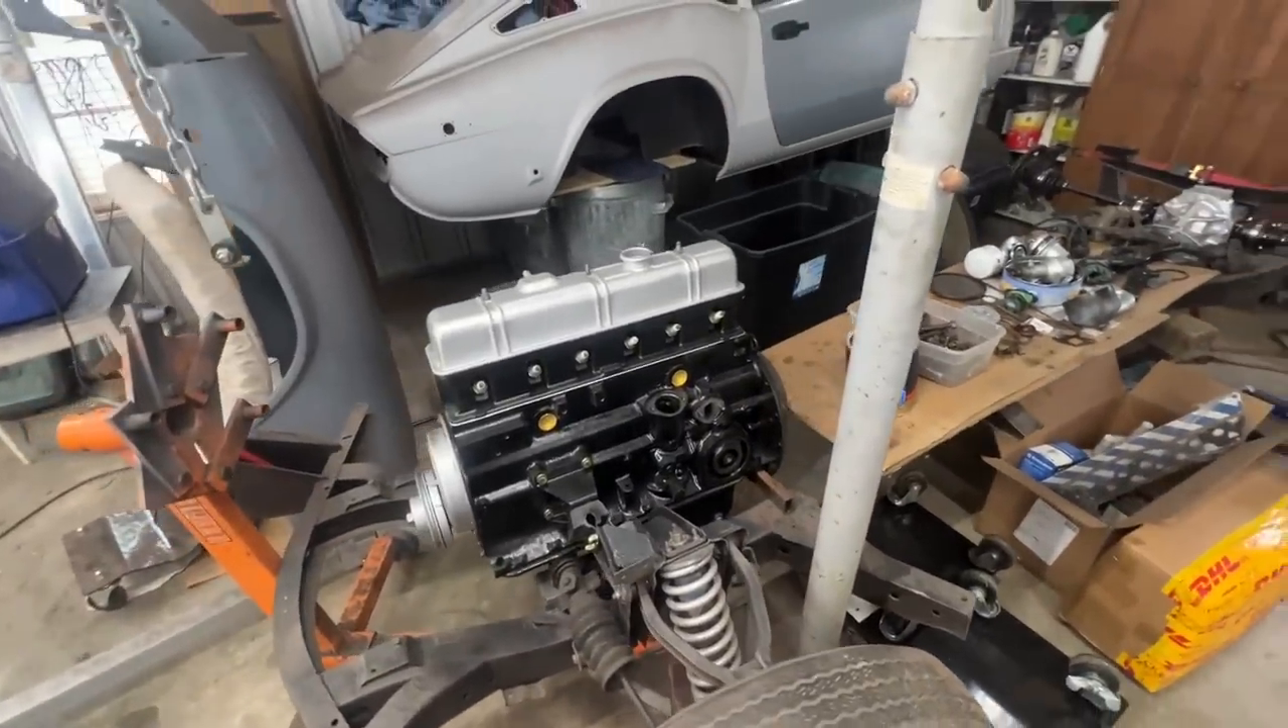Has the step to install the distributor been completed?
No.